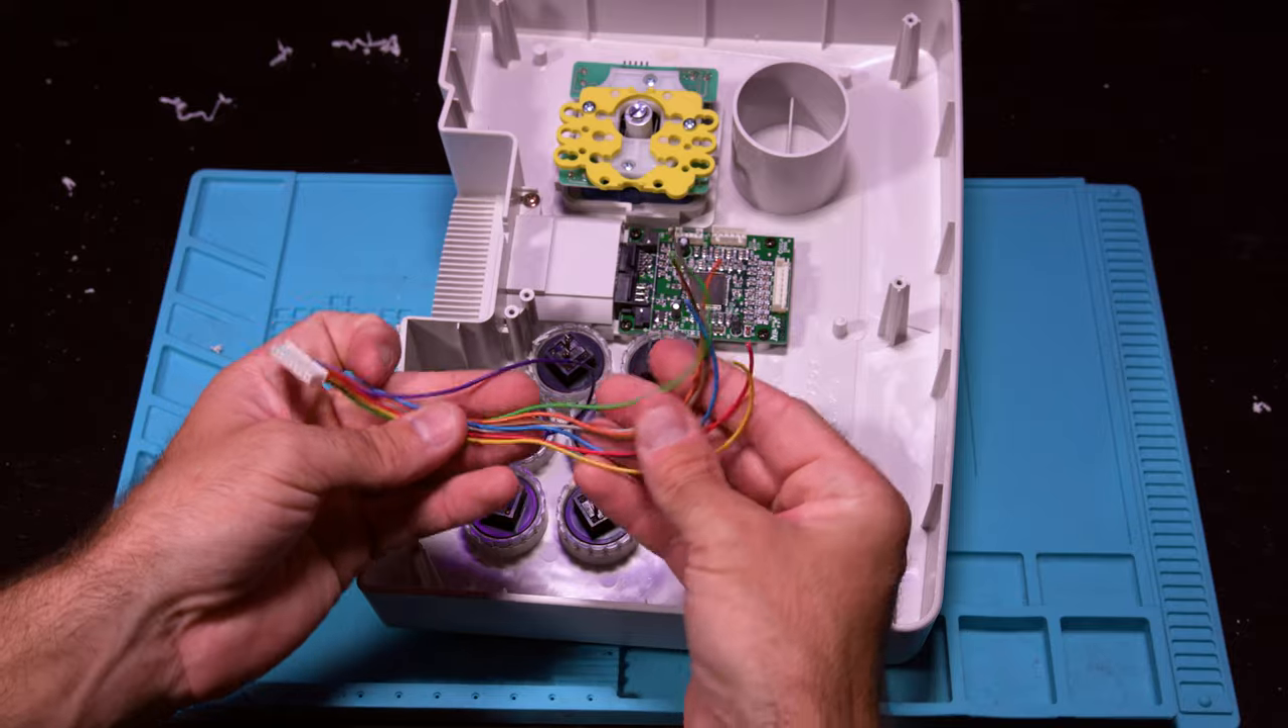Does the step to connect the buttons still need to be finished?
Yes.